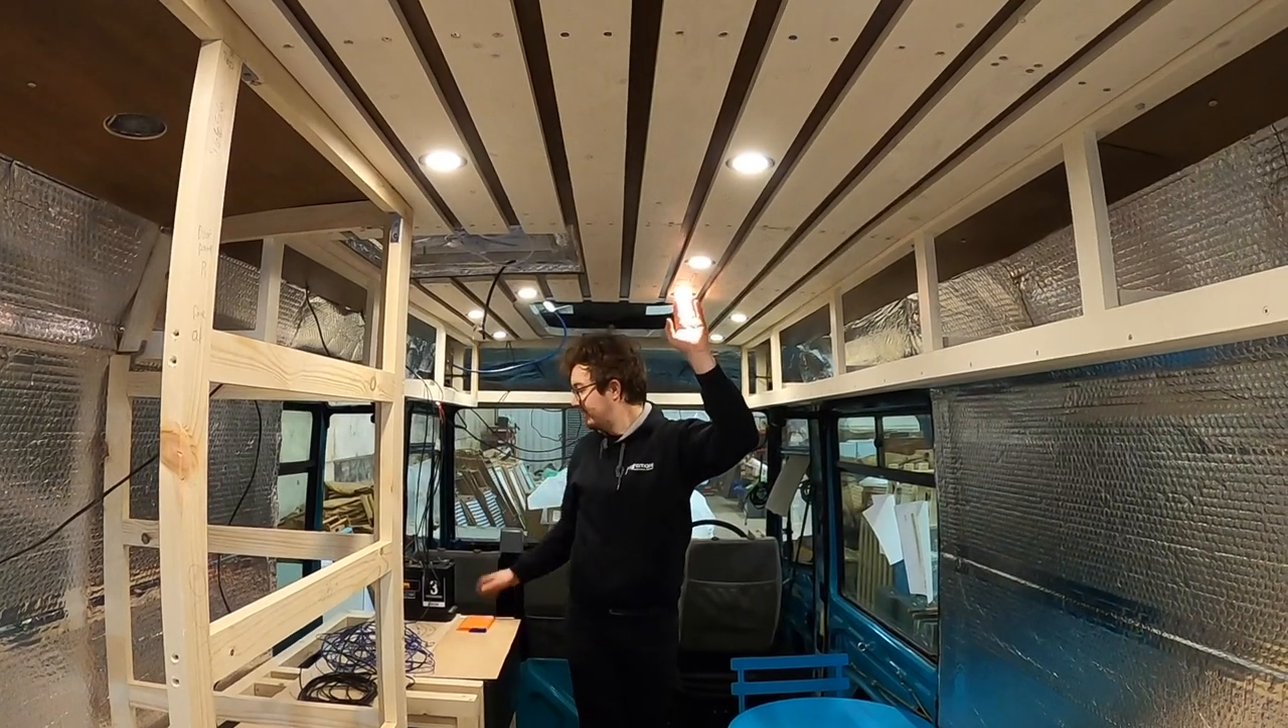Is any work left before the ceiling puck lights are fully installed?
No.